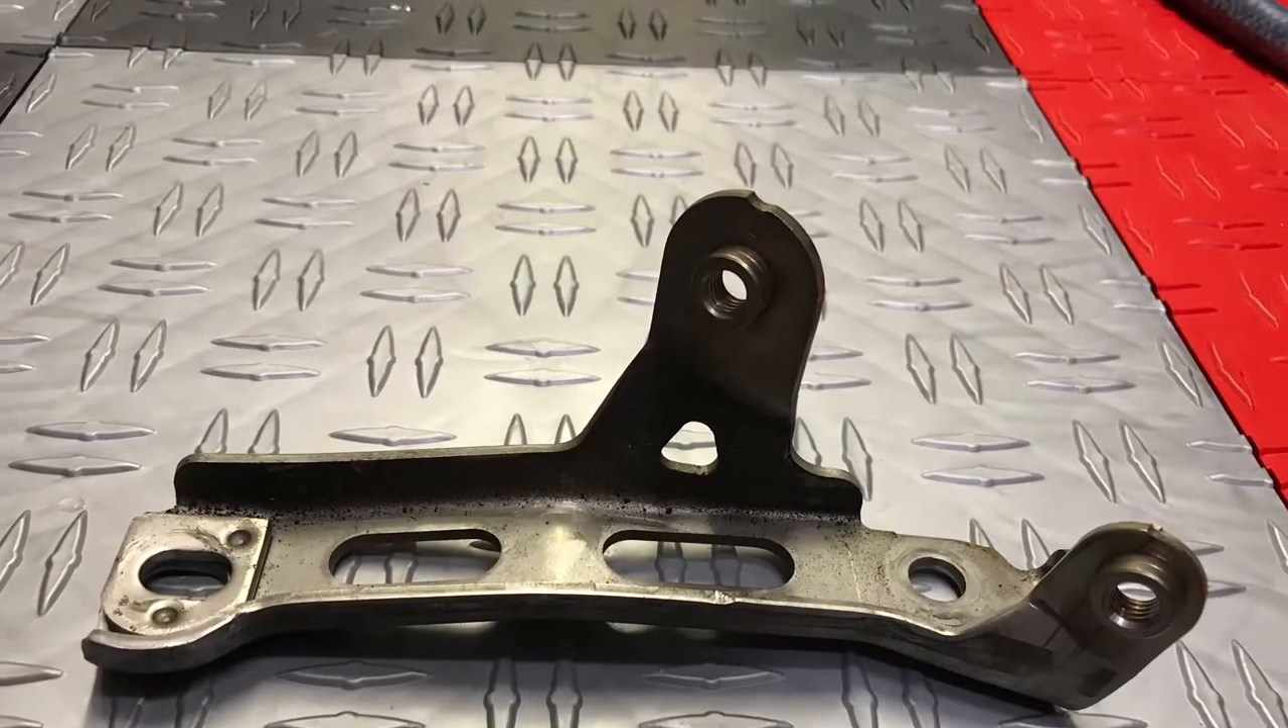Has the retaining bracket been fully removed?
Yes.